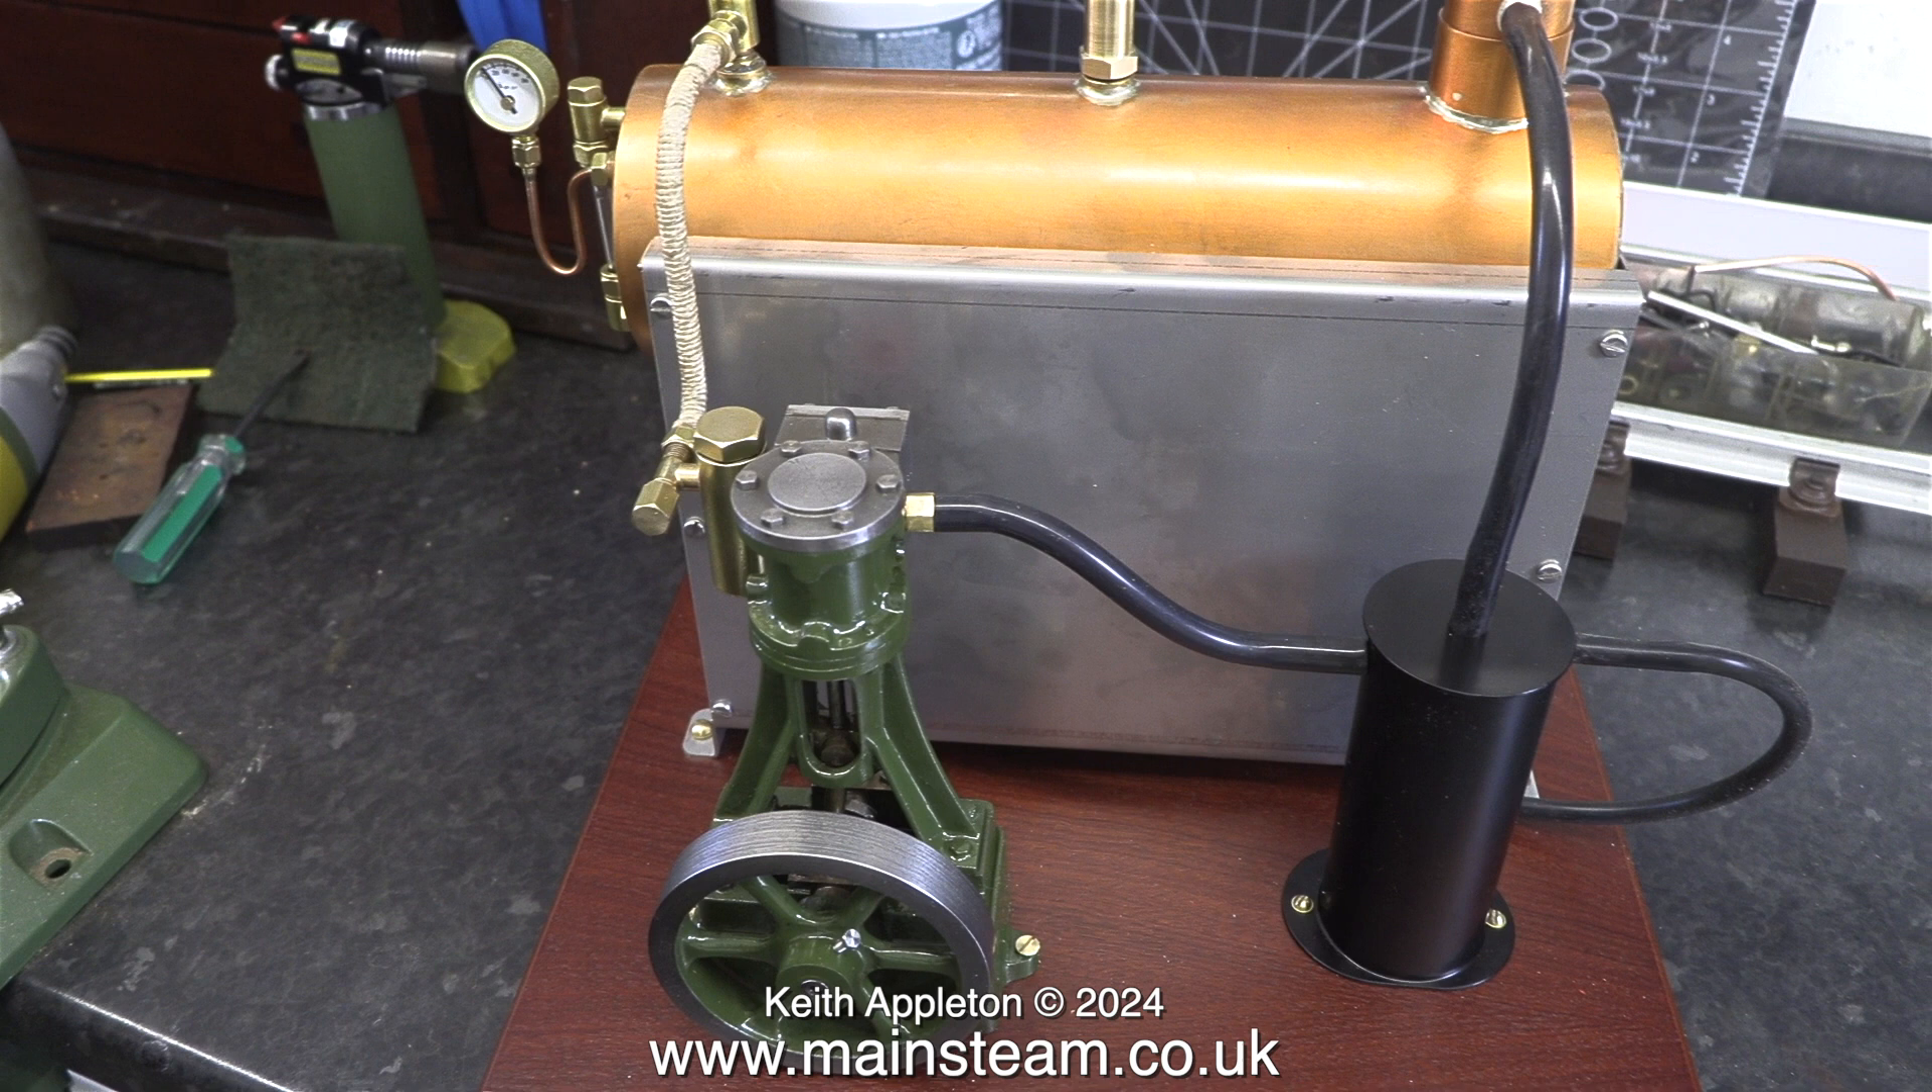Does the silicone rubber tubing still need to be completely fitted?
No.